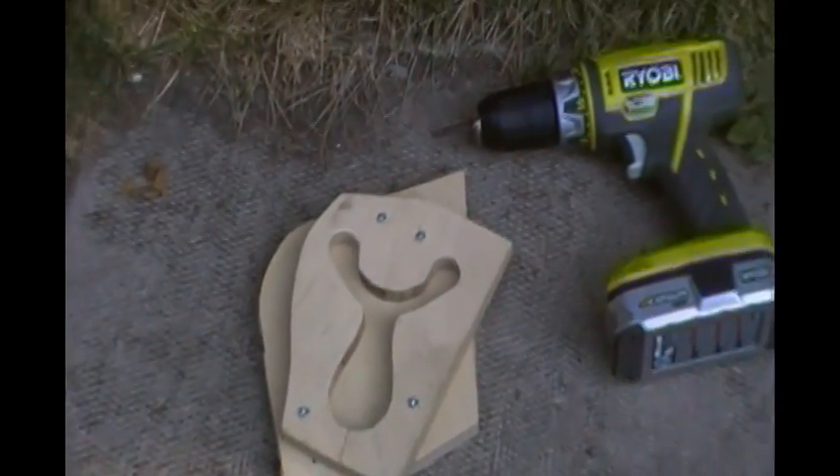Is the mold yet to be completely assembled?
No.